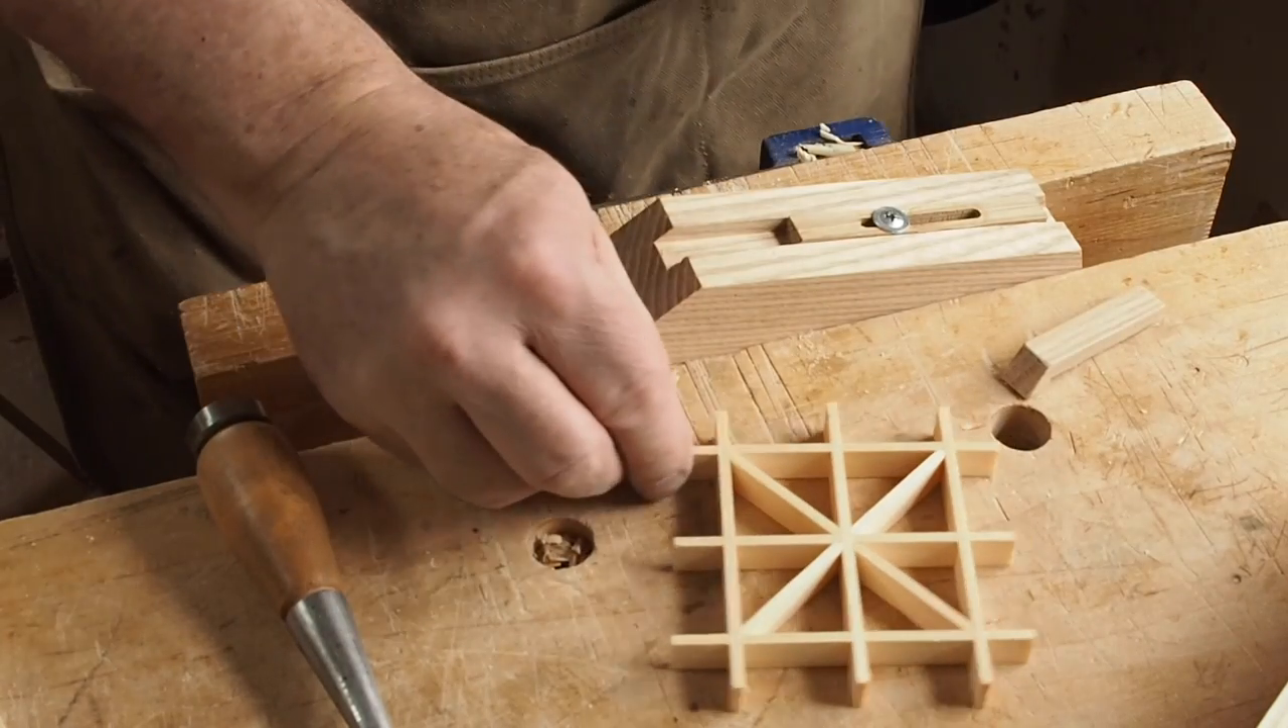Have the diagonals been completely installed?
Yes.